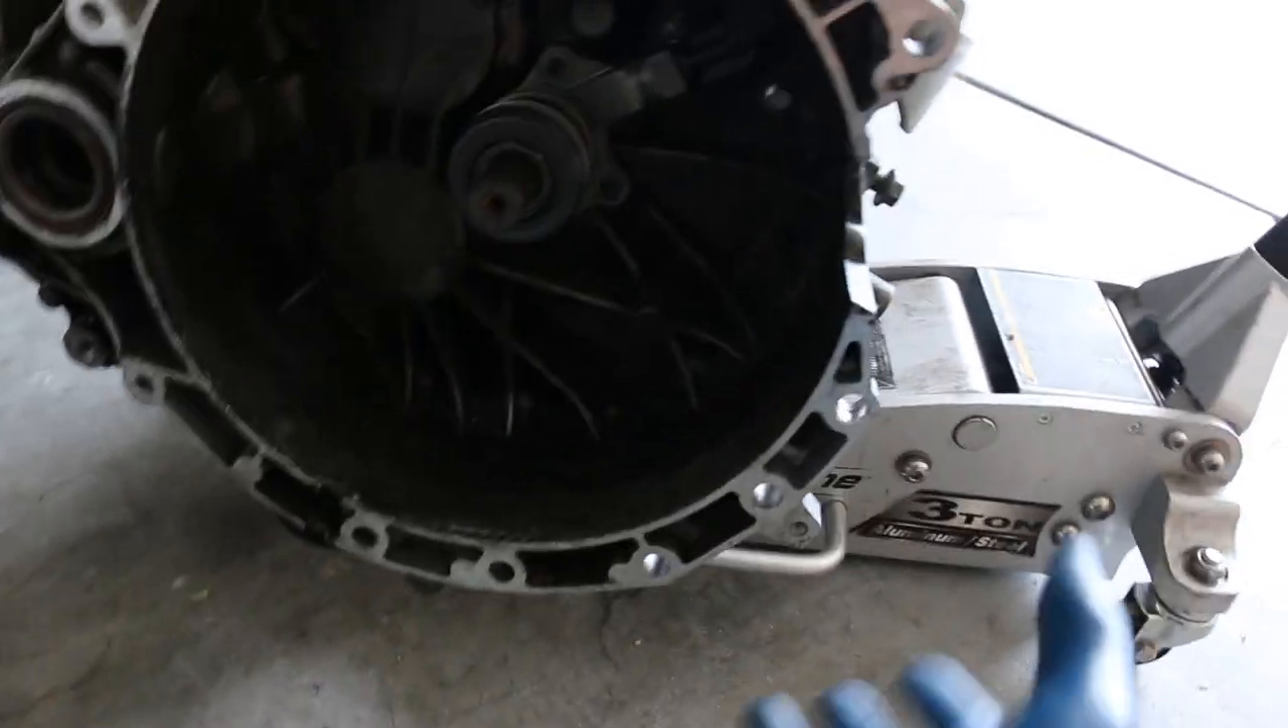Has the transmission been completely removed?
Yes.